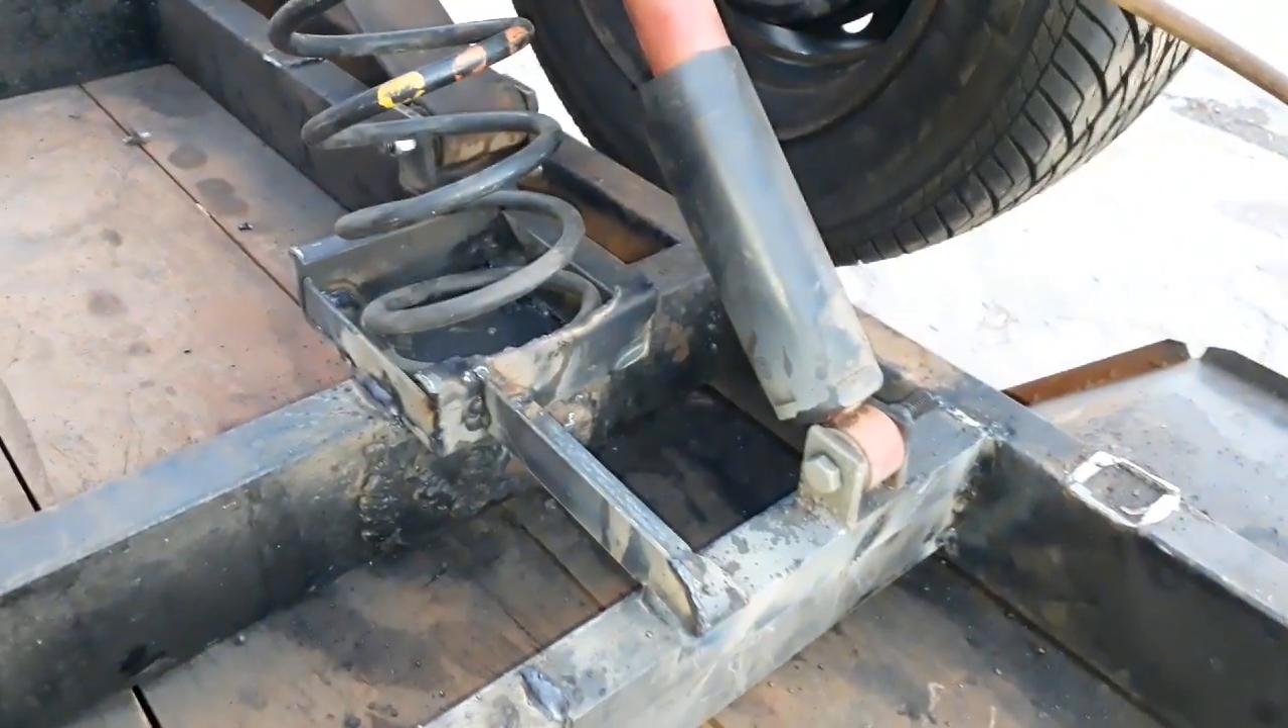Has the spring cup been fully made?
Yes.